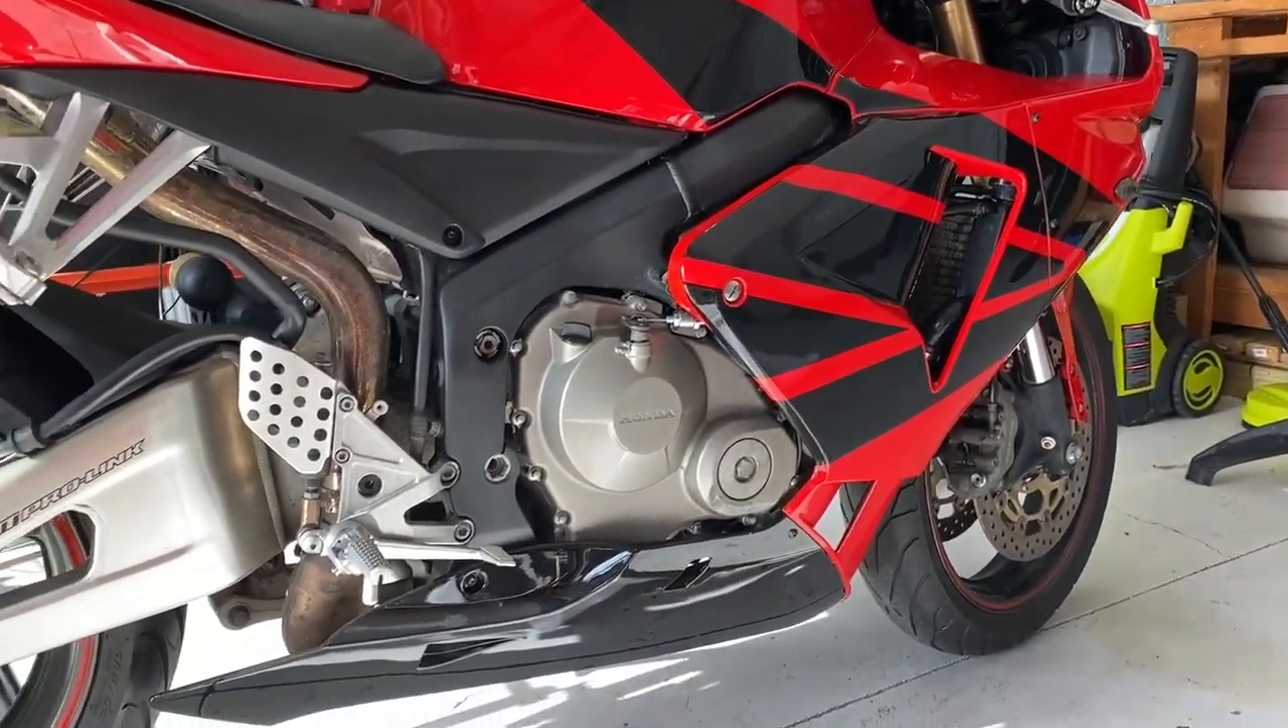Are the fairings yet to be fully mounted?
No.